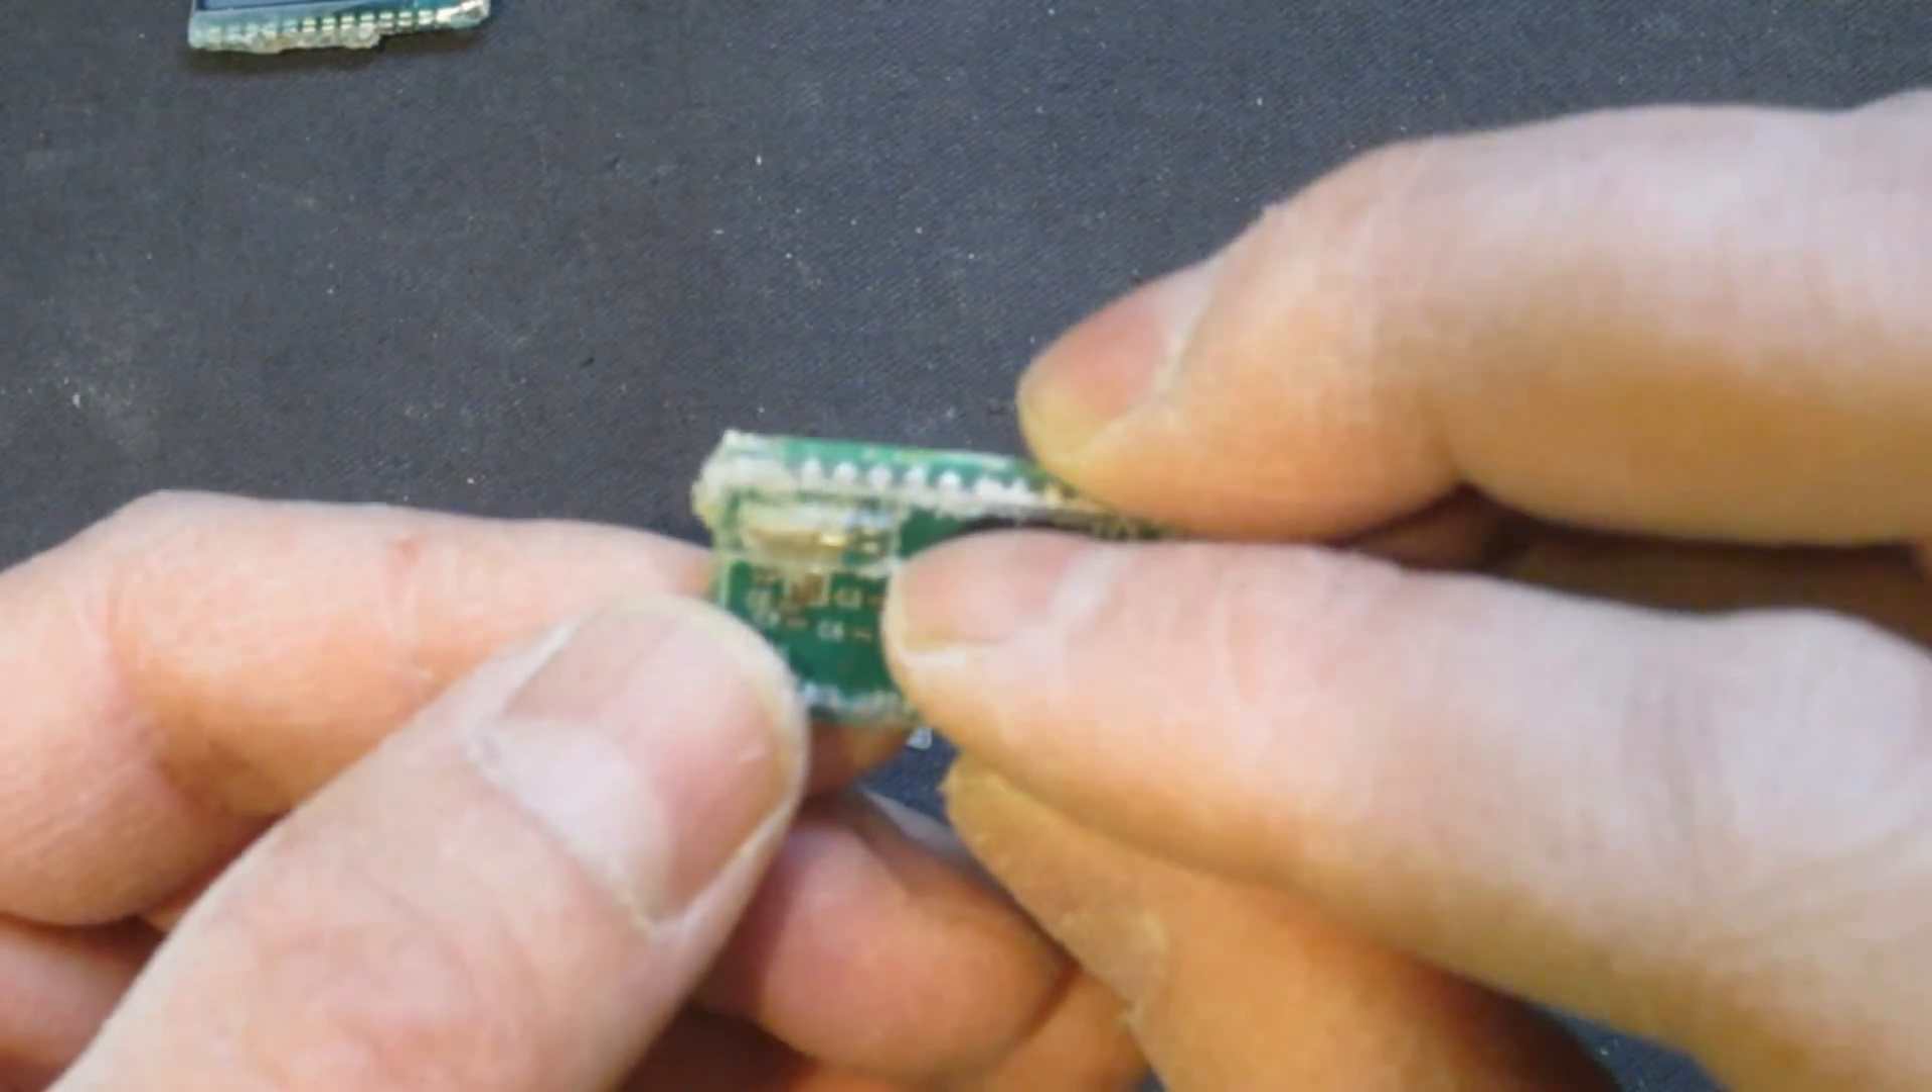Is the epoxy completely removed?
No.